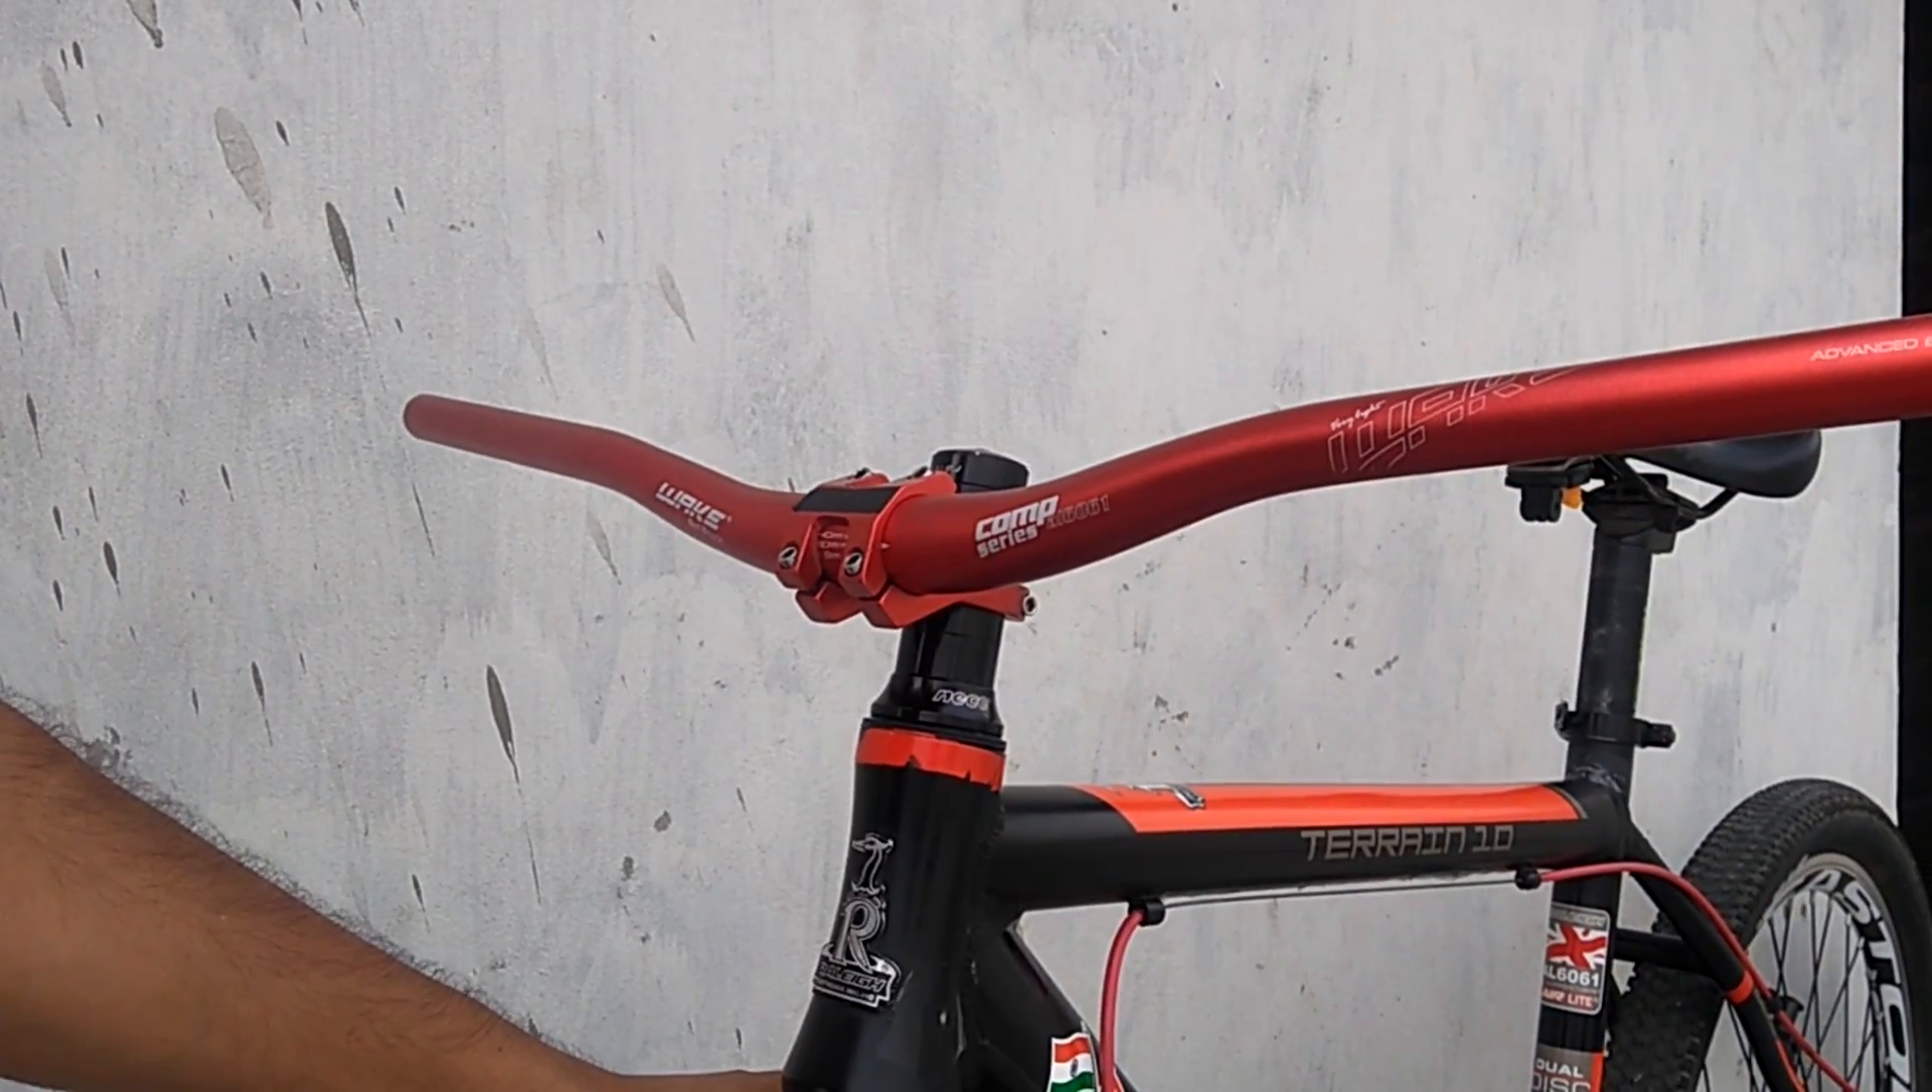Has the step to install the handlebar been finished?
Yes.